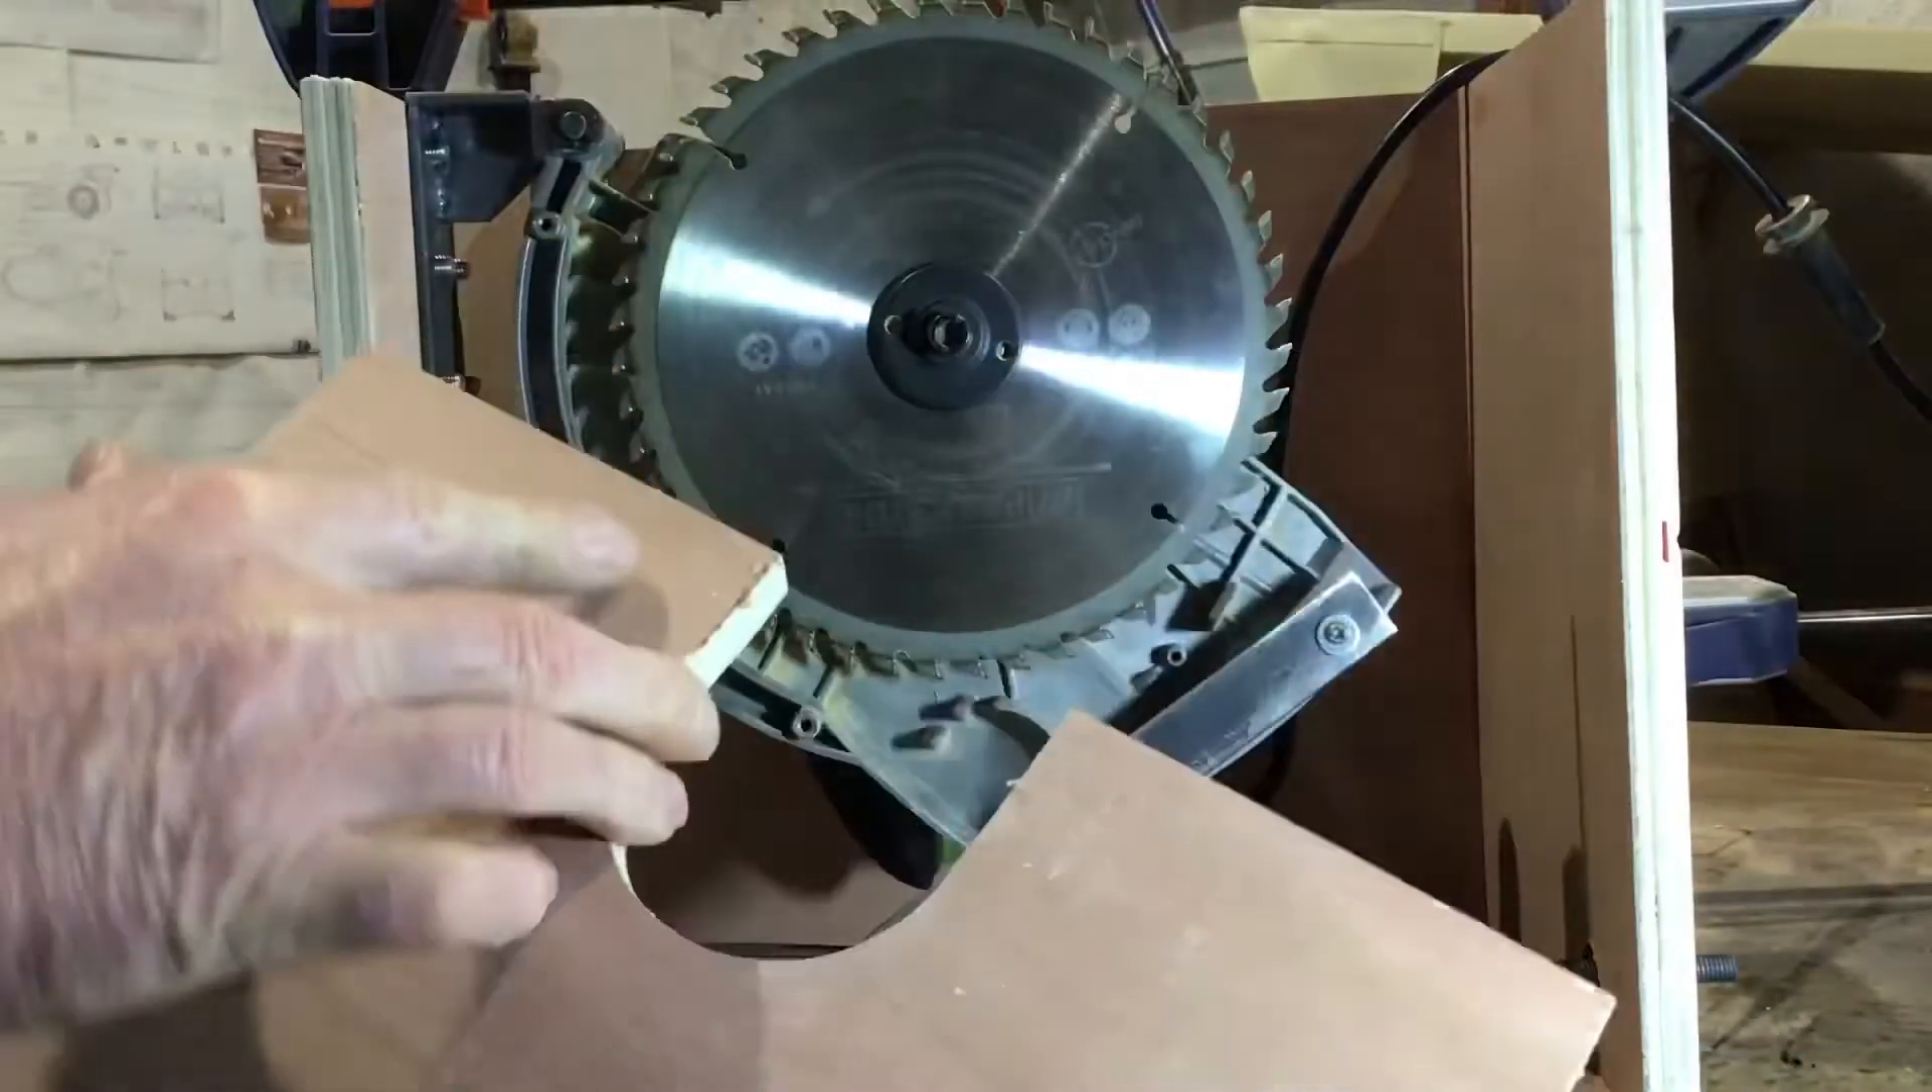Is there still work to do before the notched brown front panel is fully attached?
Yes.